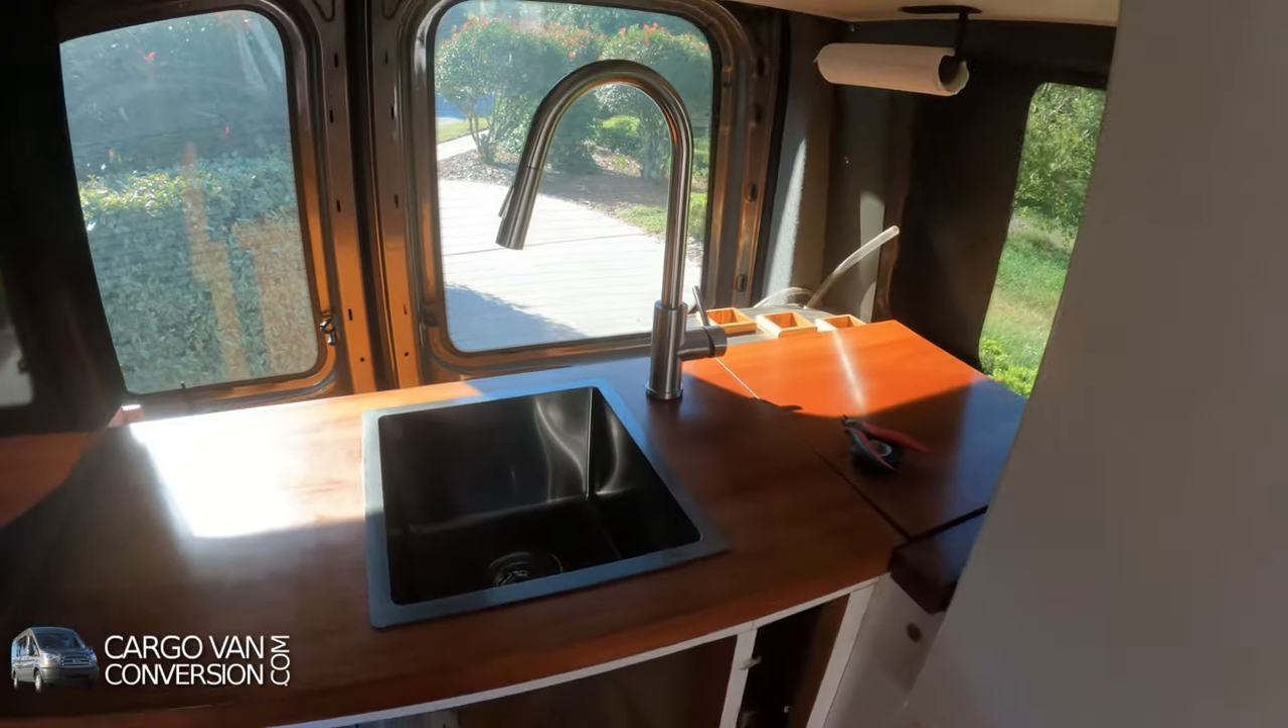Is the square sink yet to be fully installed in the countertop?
No.